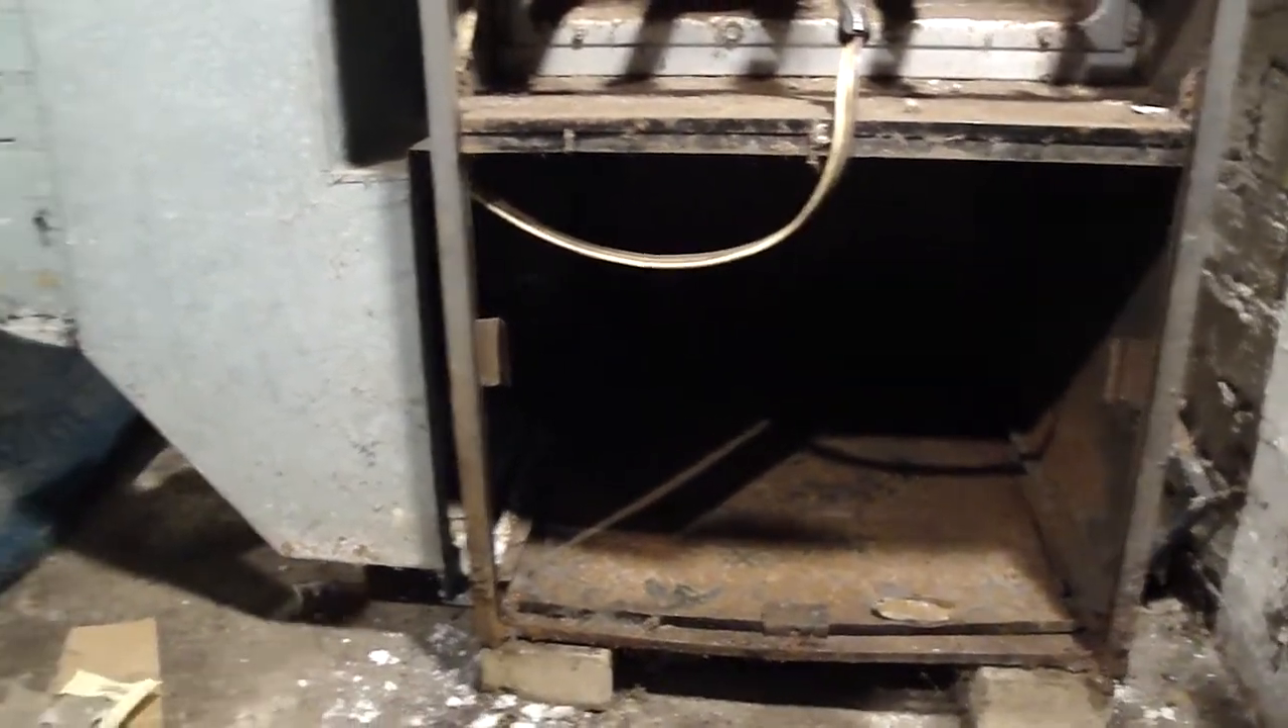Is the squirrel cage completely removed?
Yes.